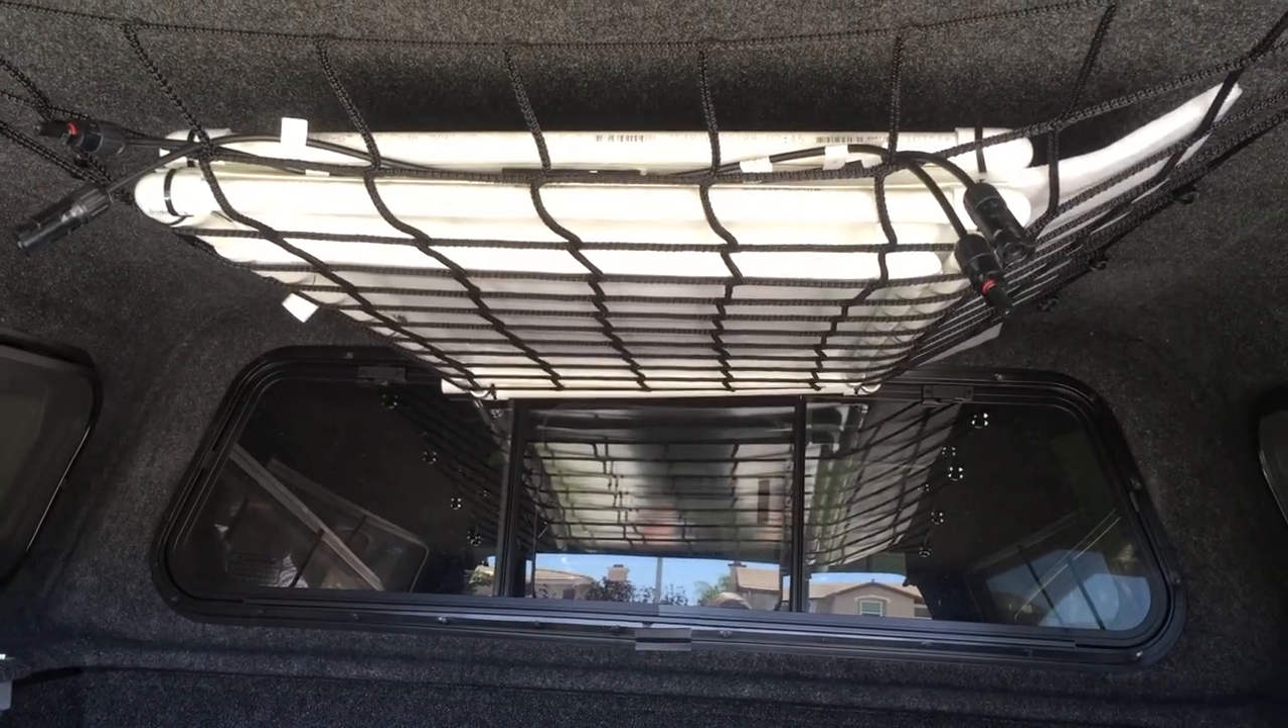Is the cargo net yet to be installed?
No.